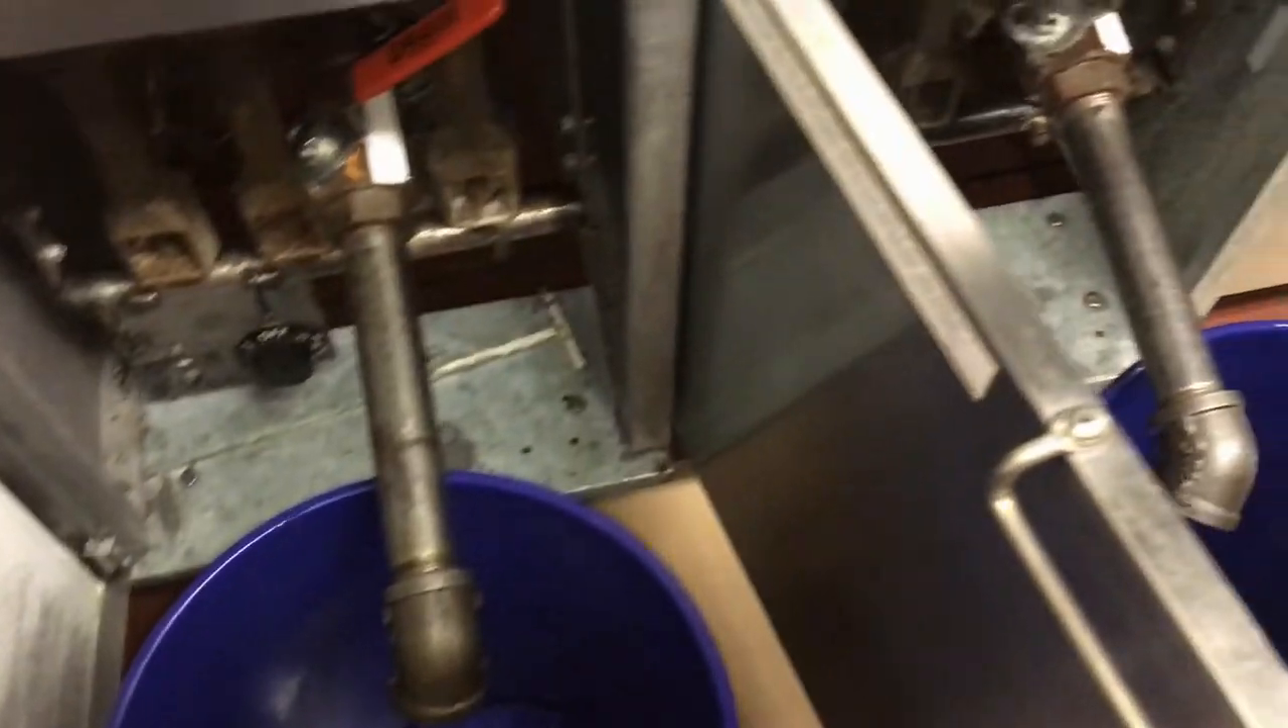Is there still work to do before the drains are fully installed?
No.